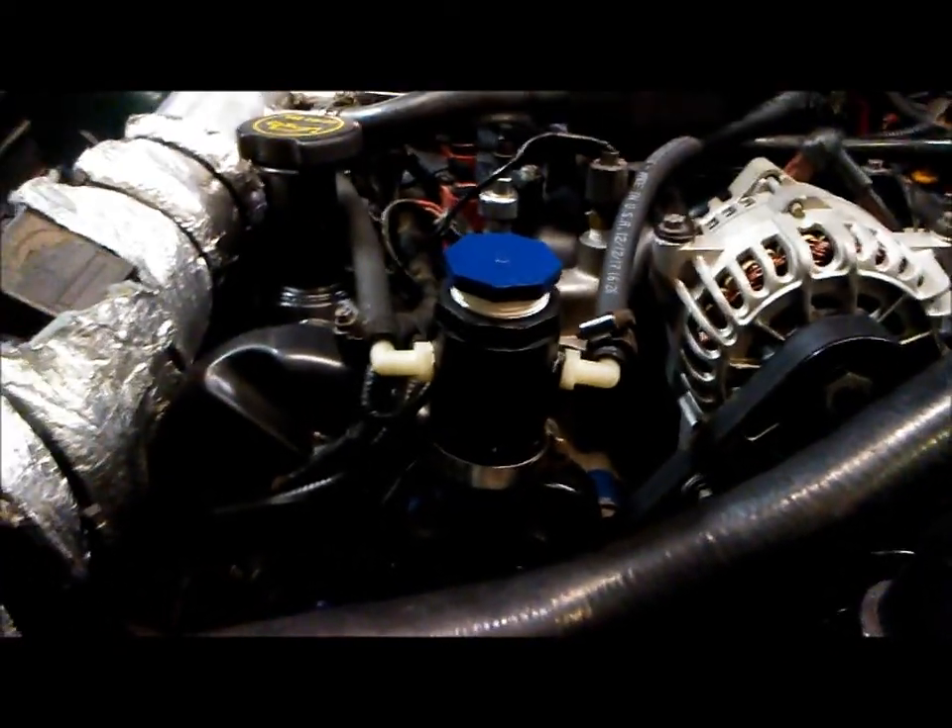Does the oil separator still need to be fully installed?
No.